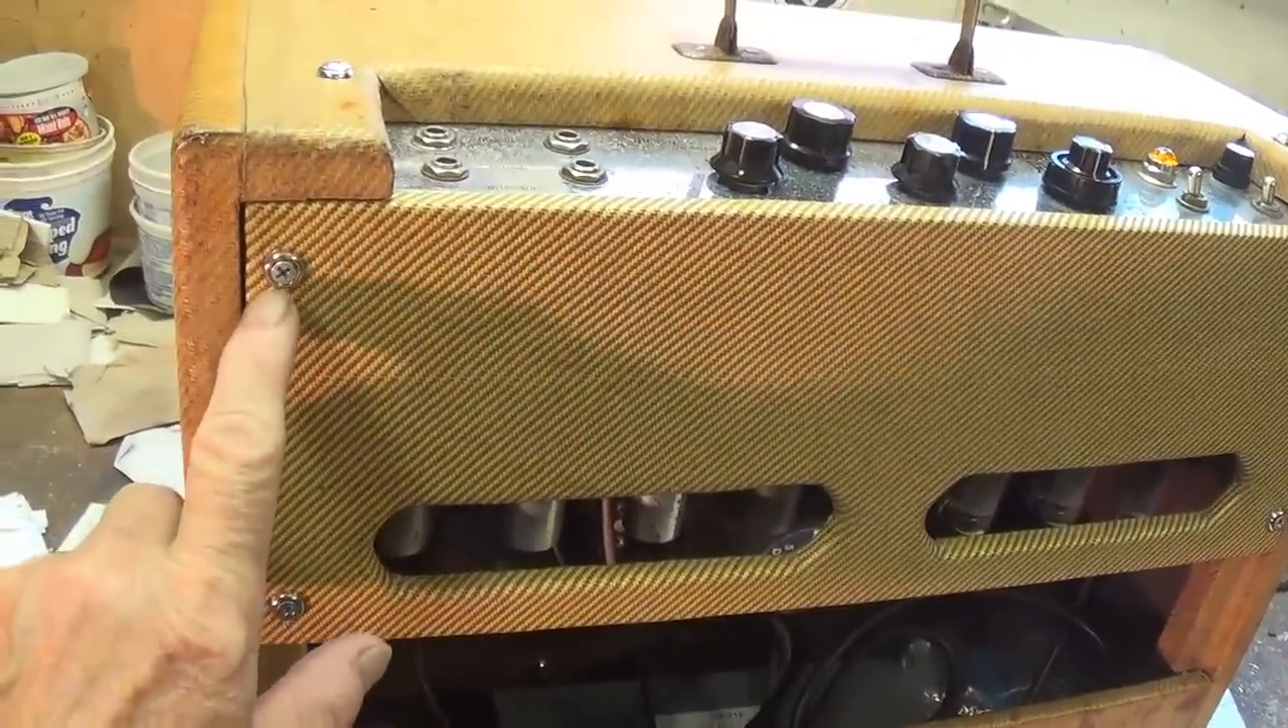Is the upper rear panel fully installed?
Yes.